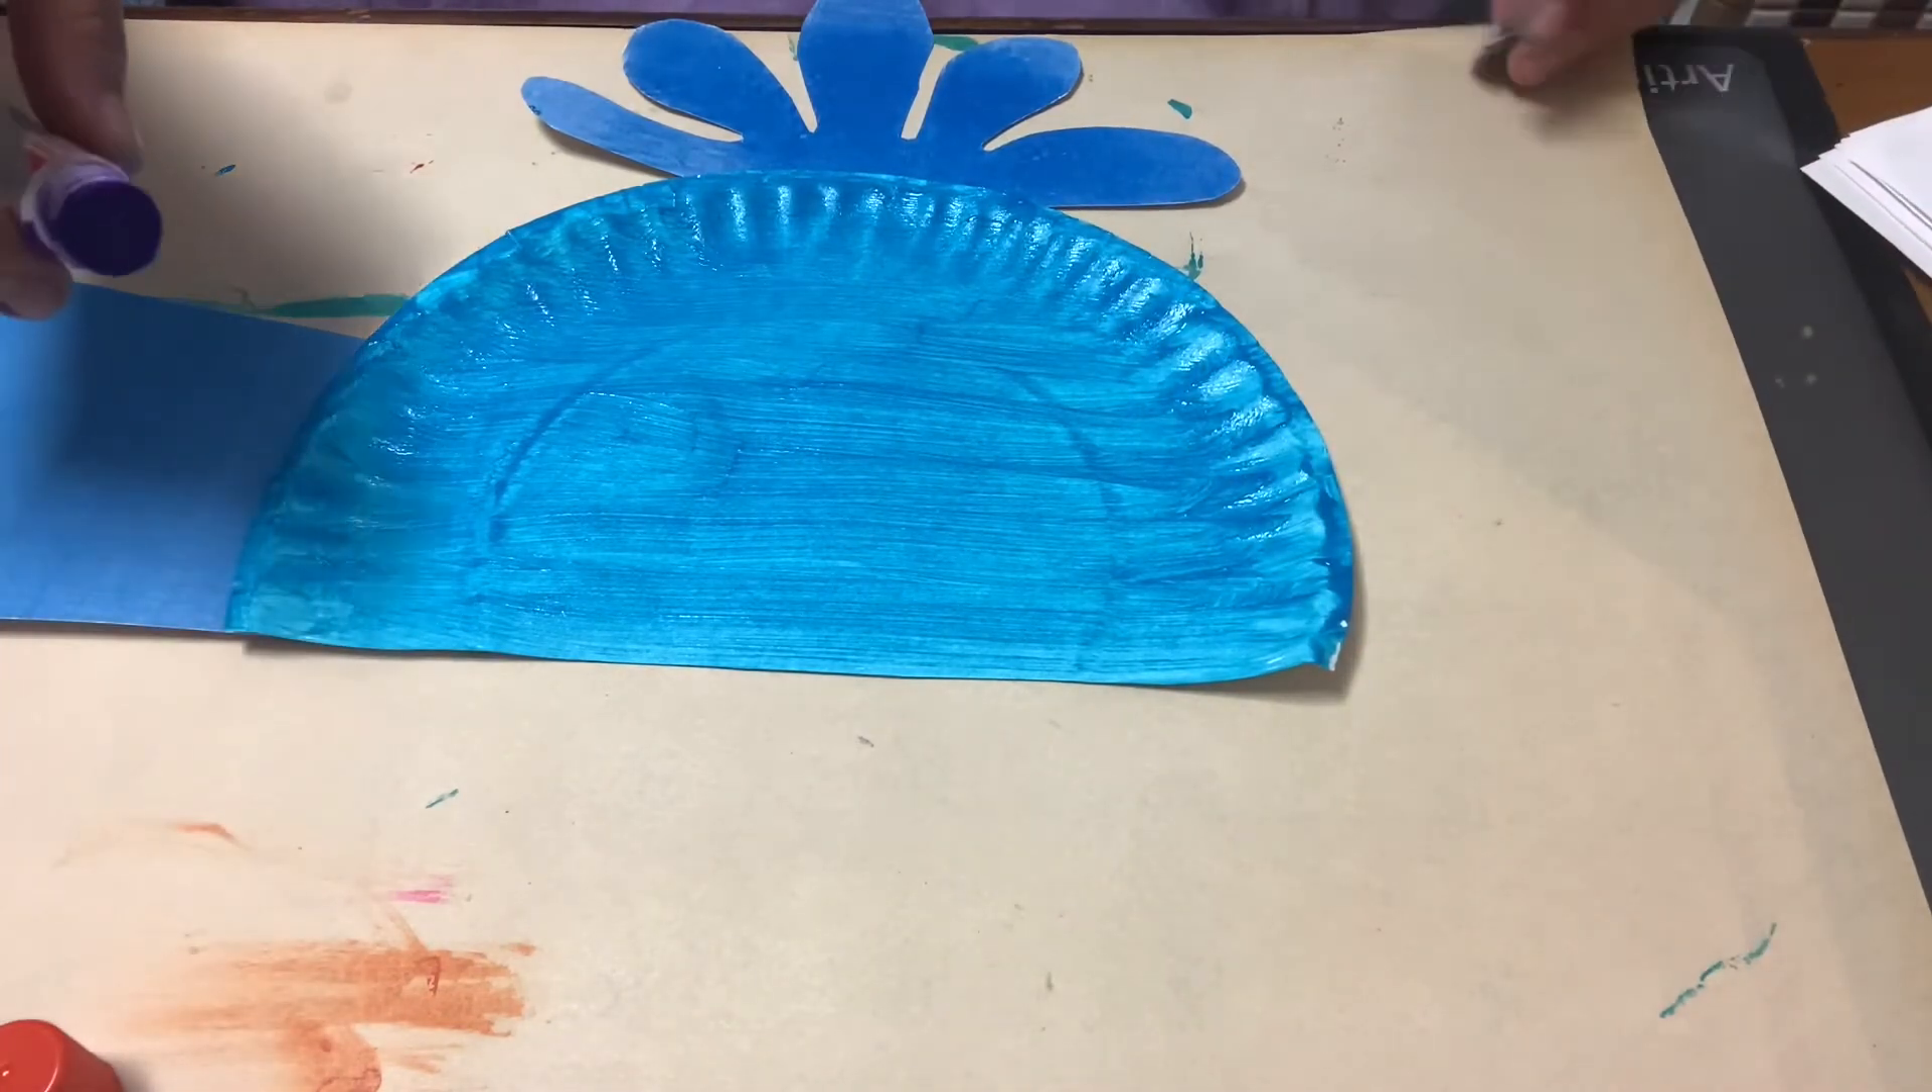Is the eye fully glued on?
No.